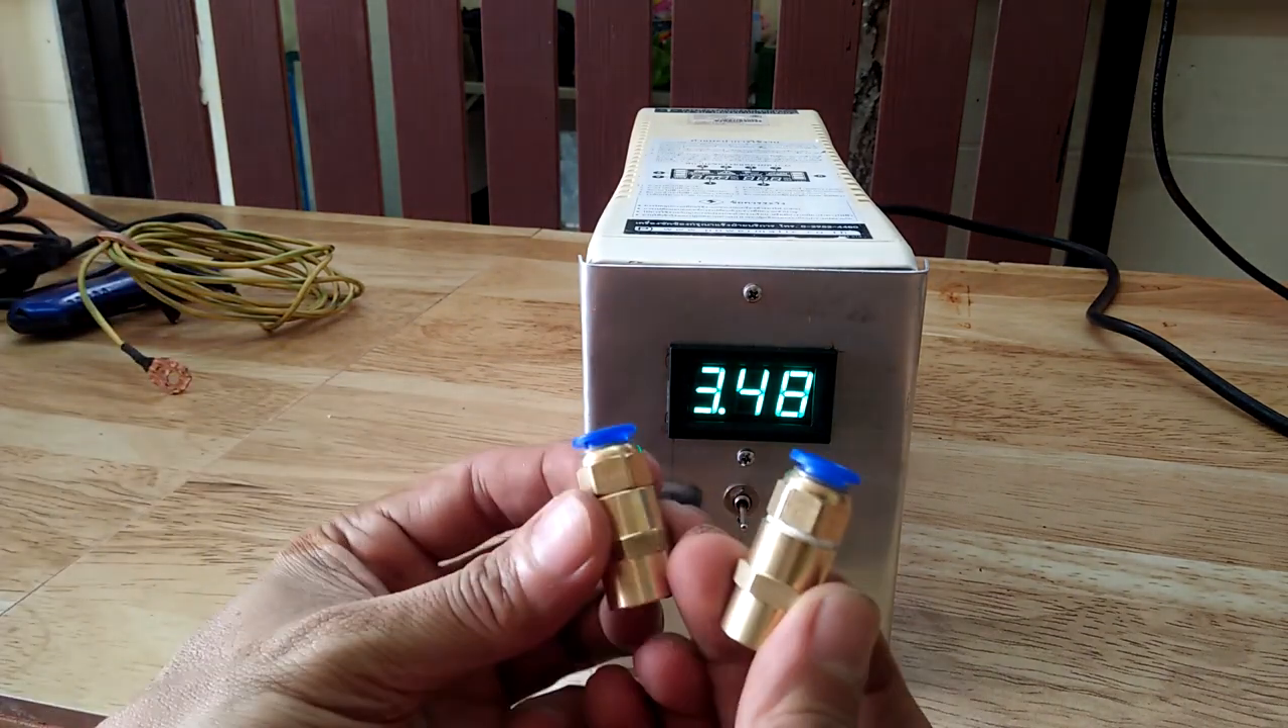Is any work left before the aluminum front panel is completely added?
No.